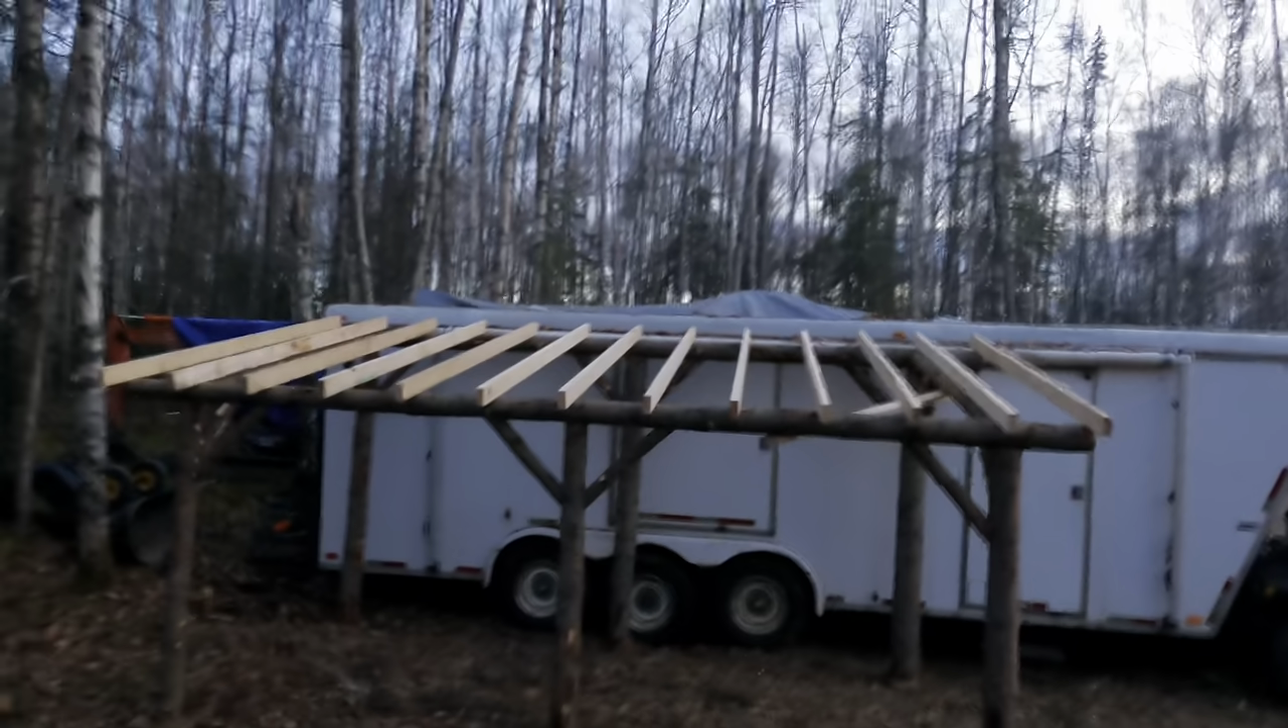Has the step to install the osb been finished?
No.